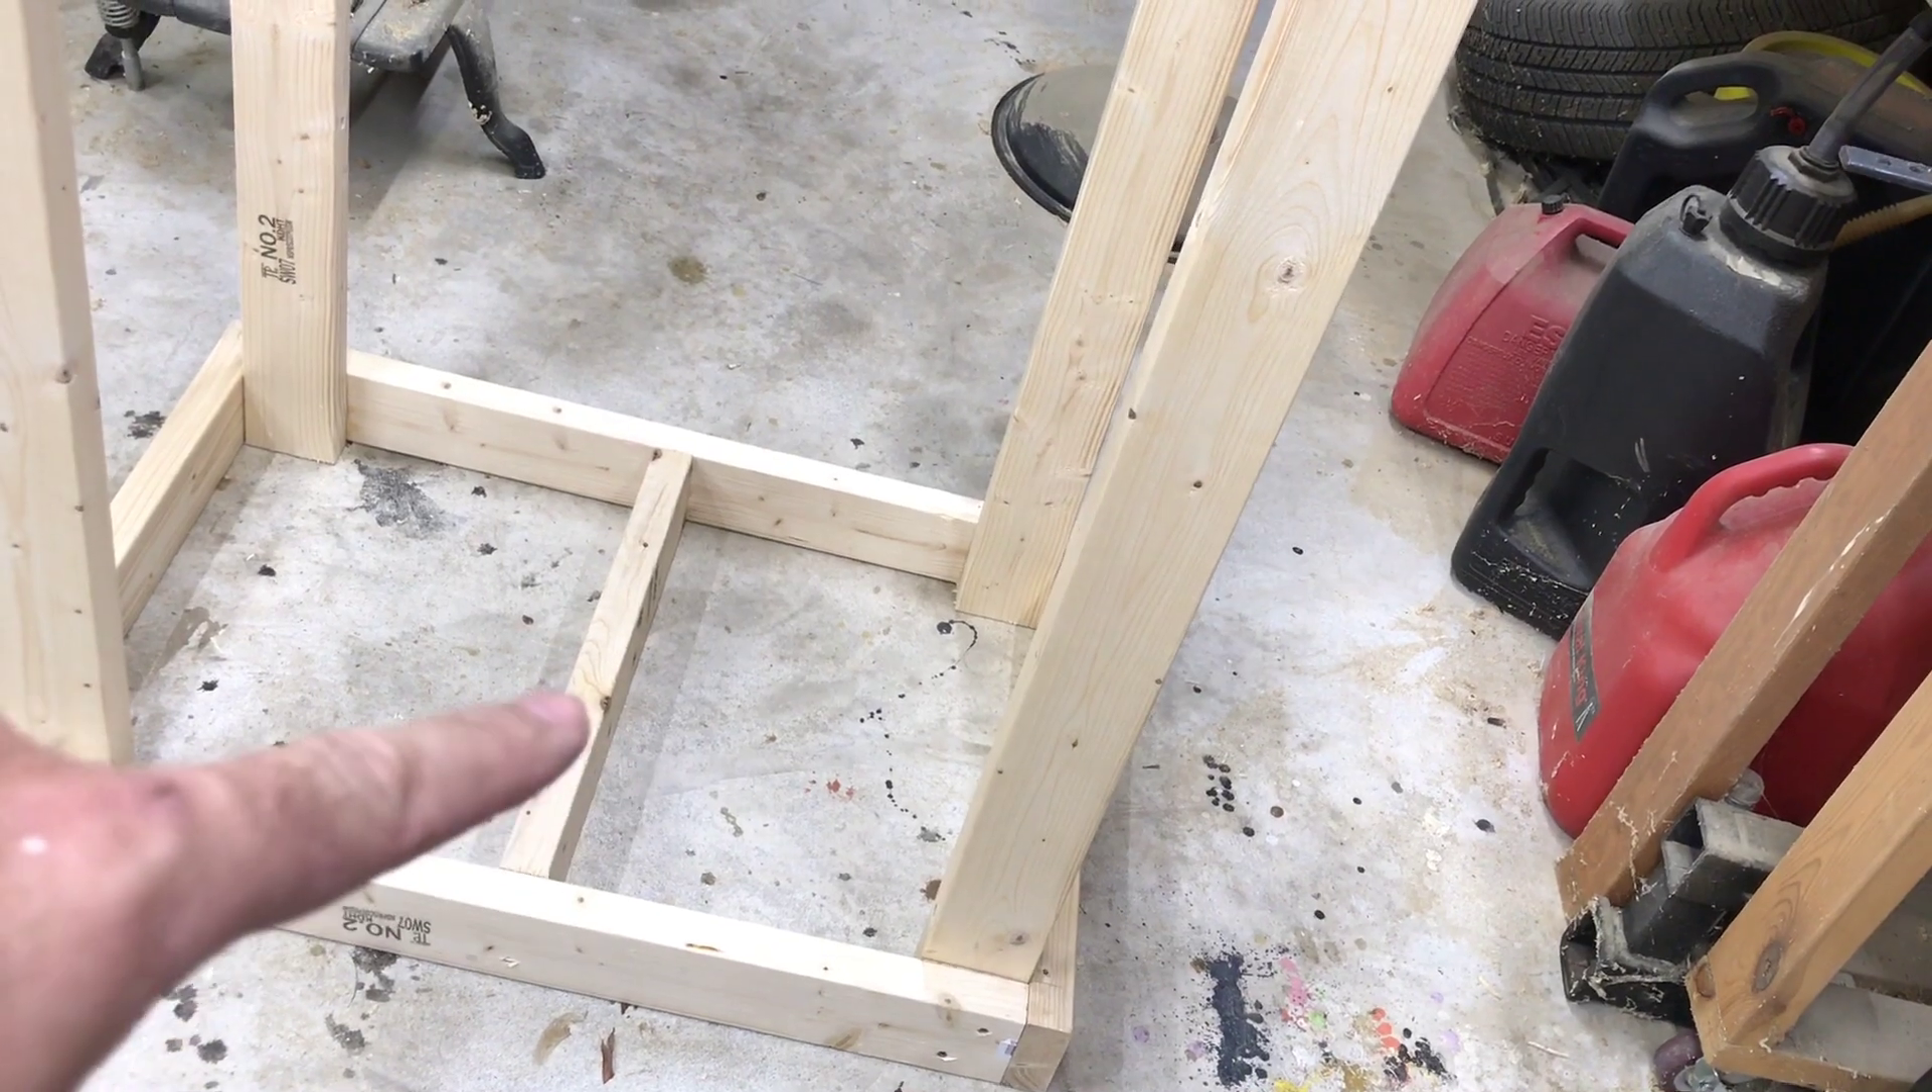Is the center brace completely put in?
Yes.